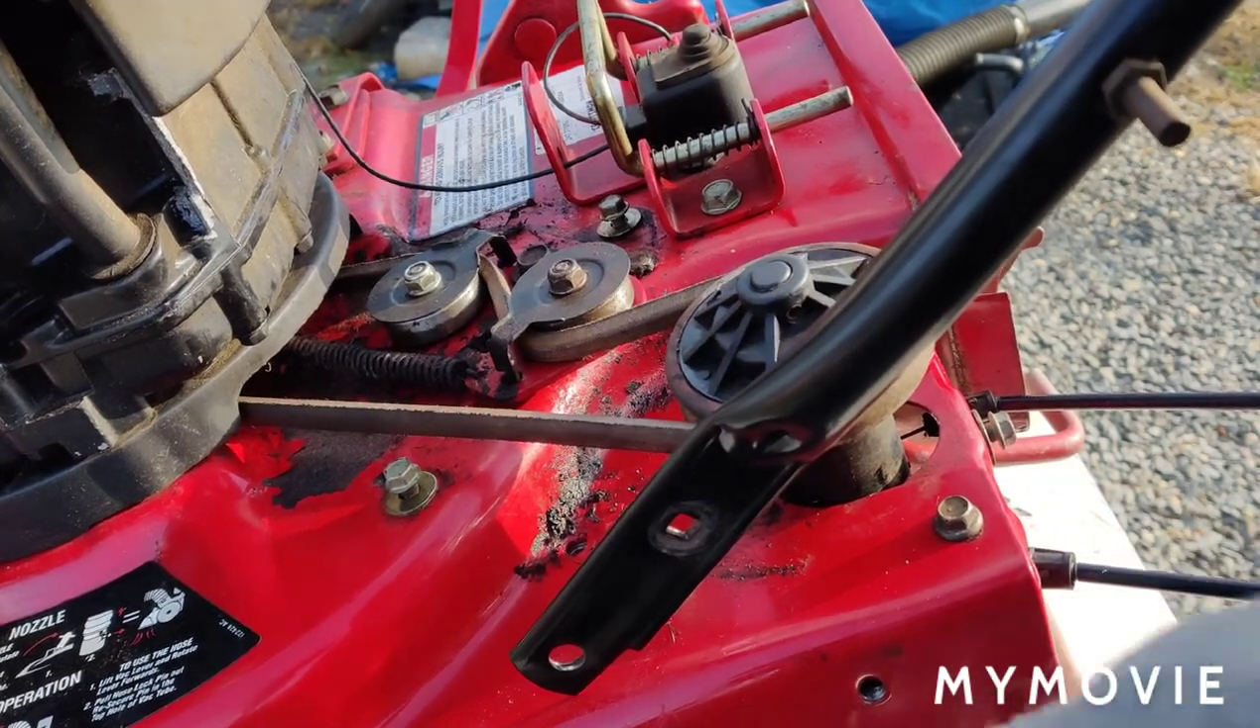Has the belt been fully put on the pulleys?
Yes.